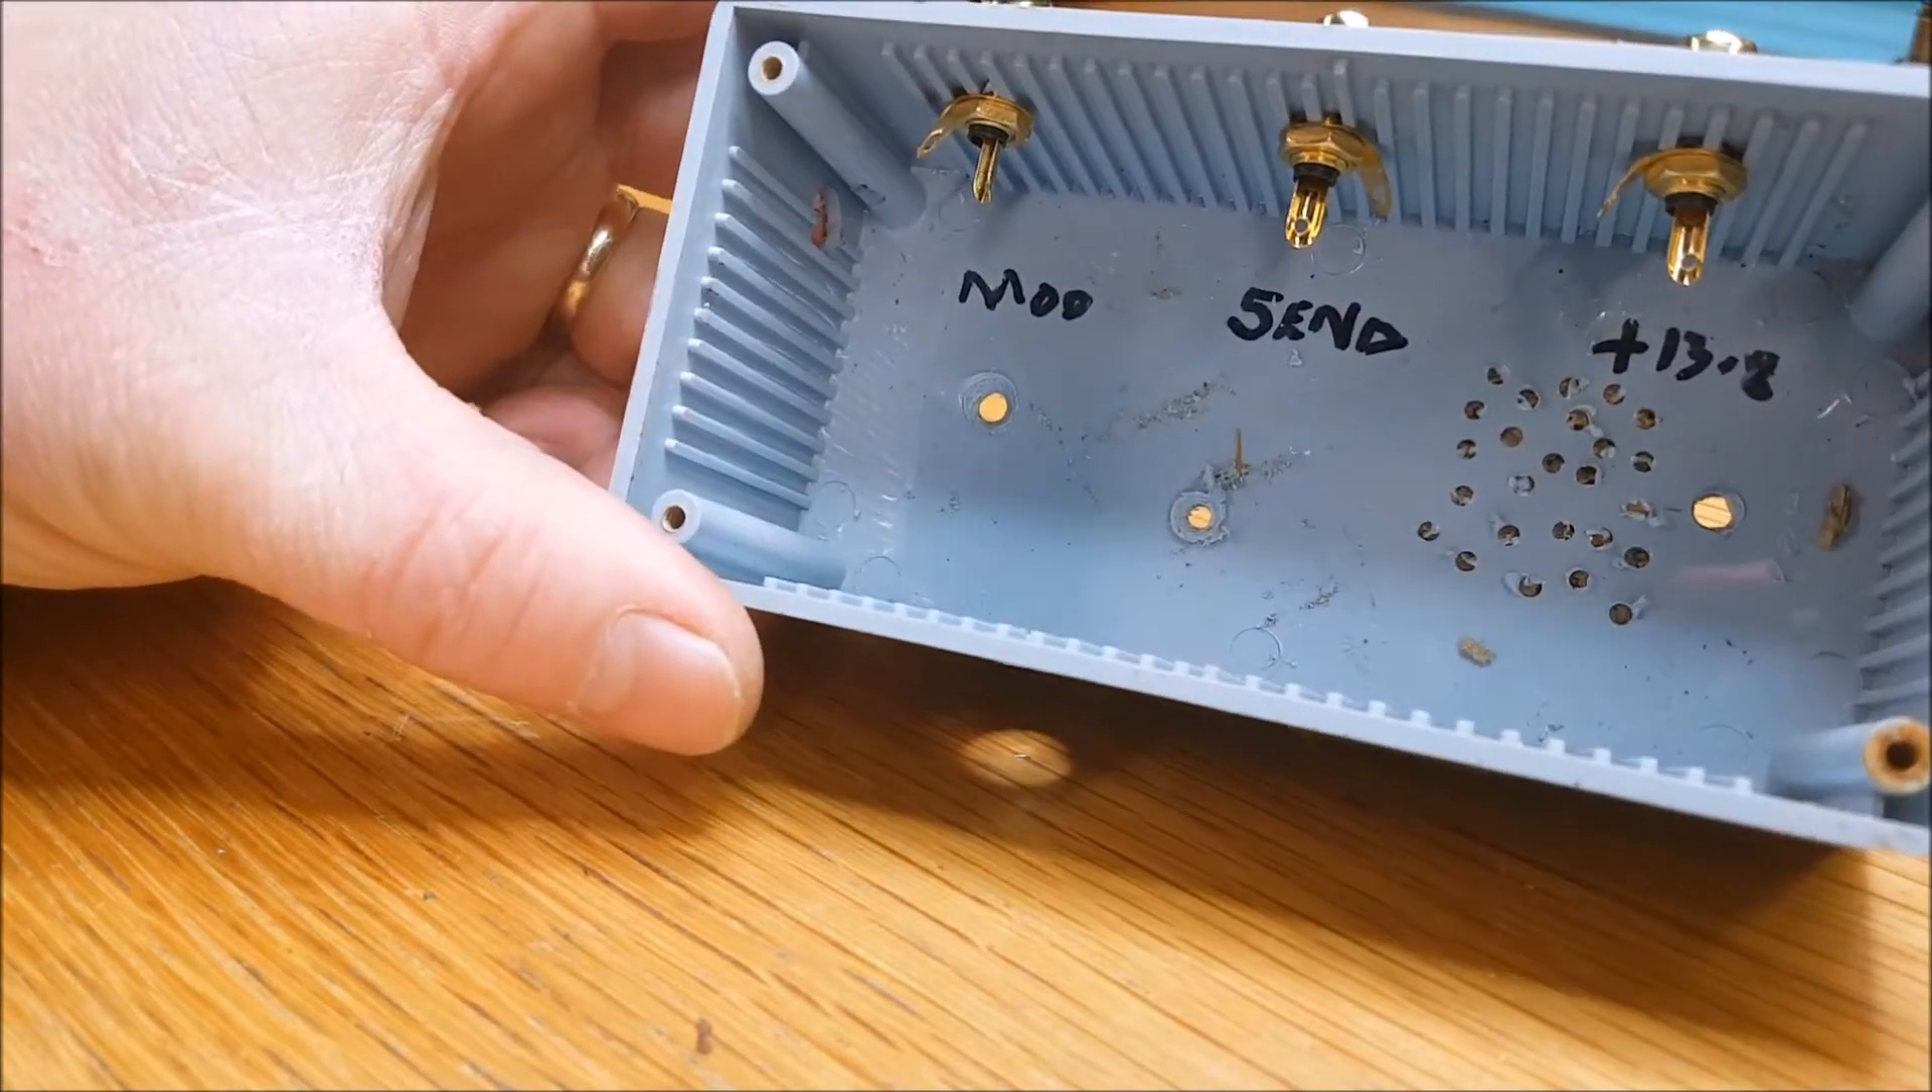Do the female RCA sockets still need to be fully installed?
No.